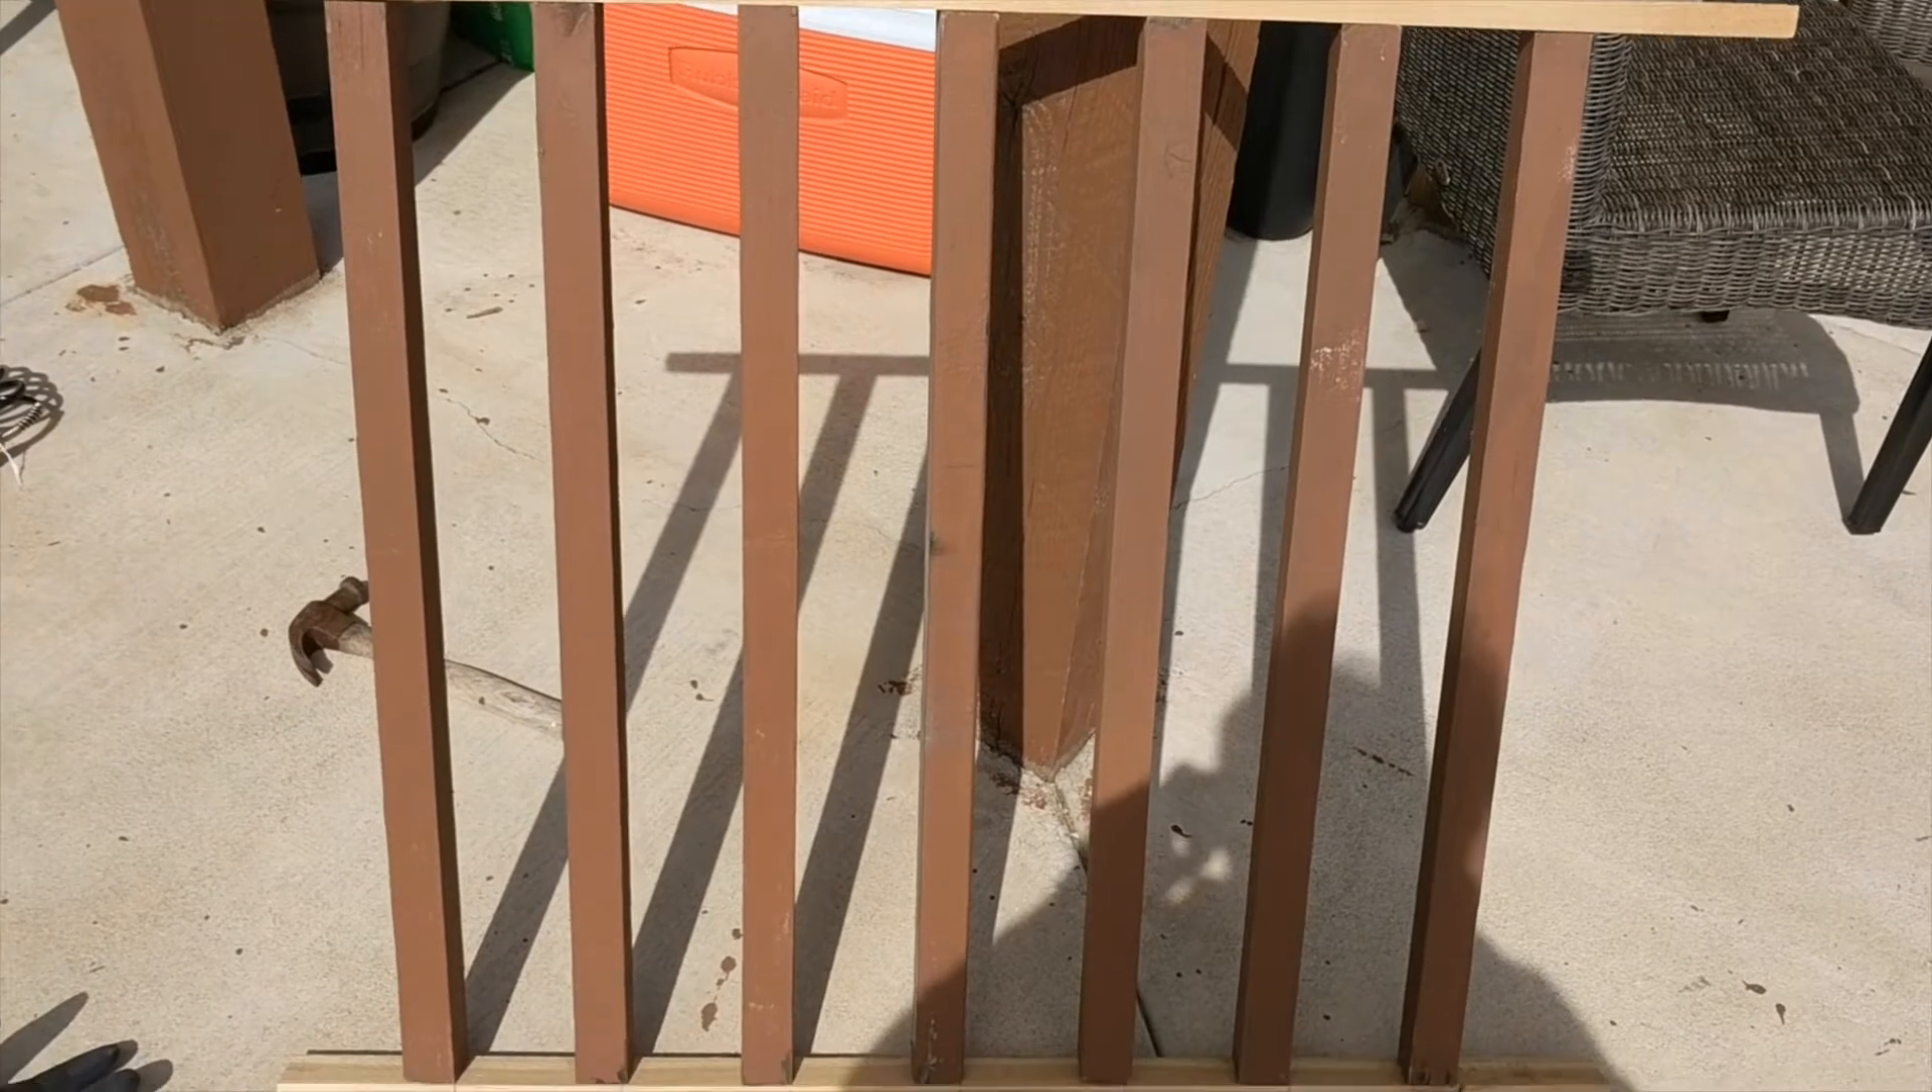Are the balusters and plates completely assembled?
Yes.